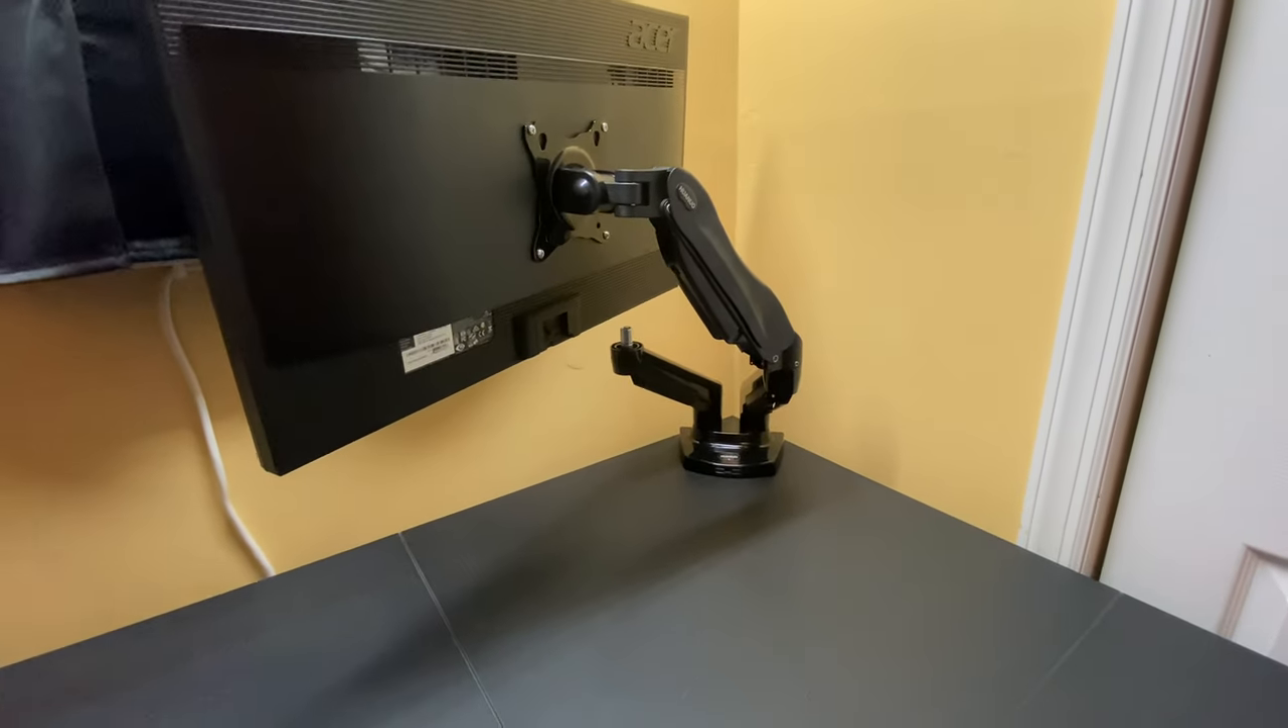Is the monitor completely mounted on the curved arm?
Yes.